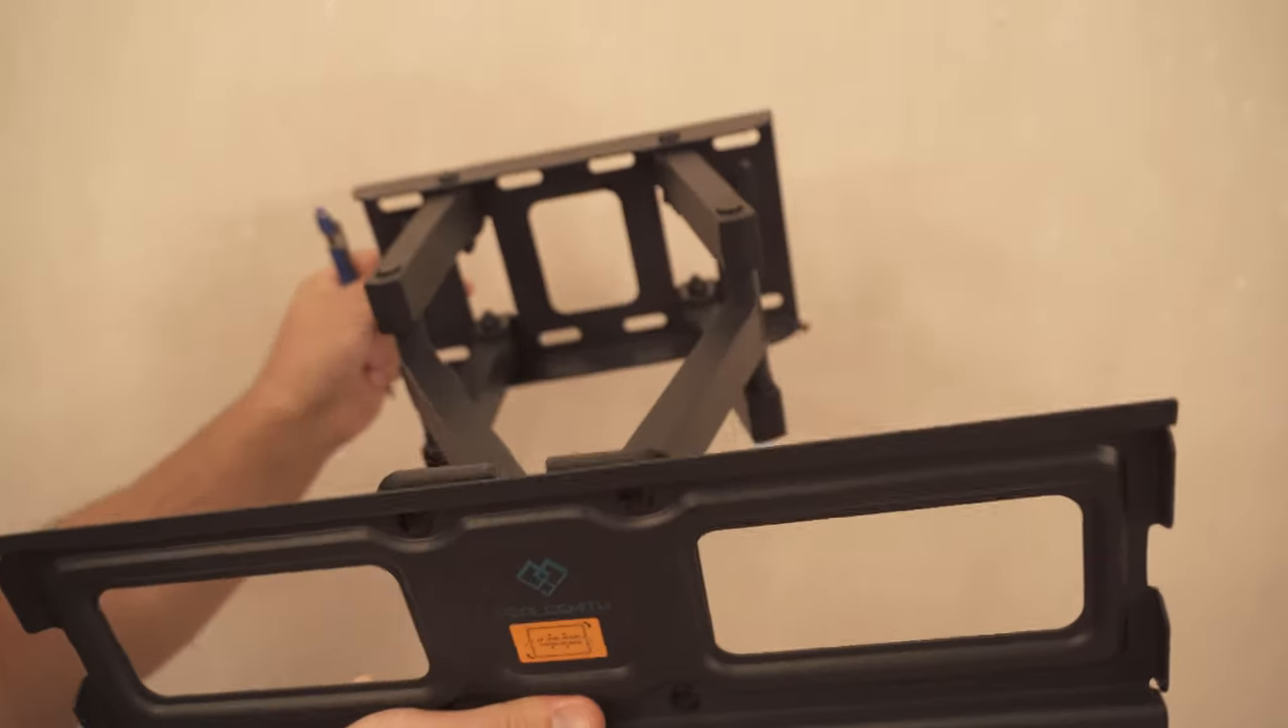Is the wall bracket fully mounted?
No.